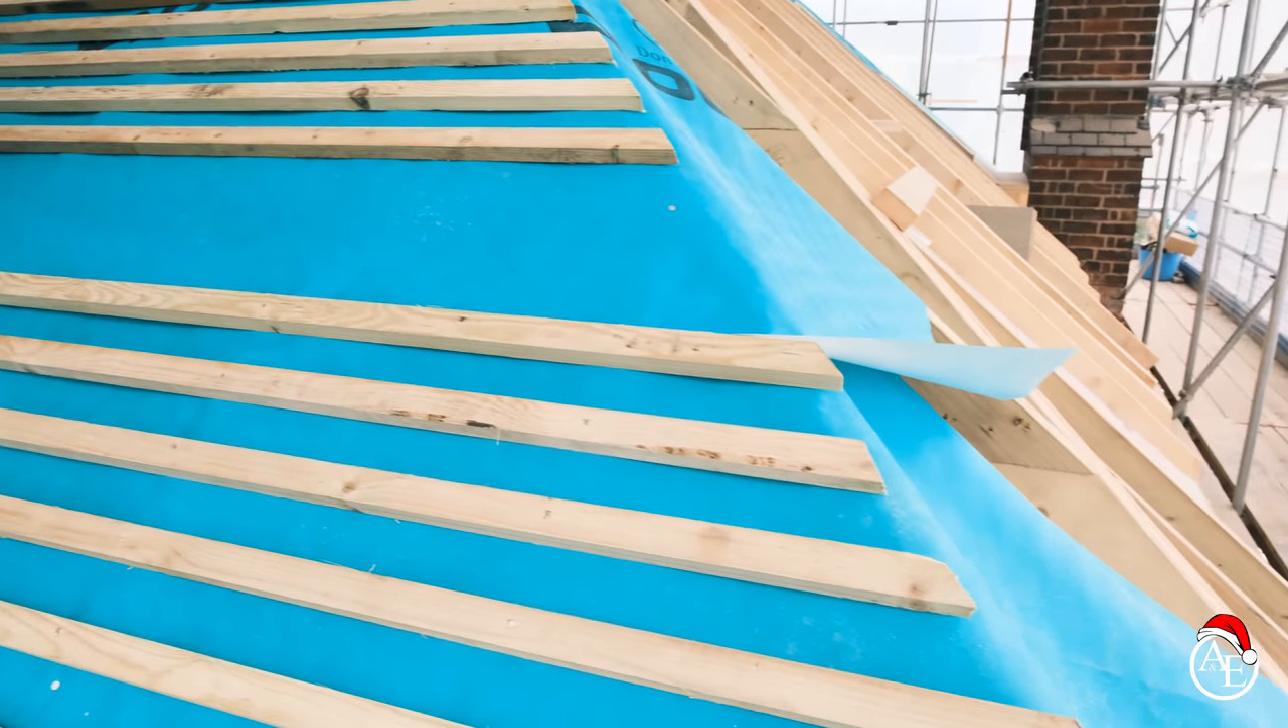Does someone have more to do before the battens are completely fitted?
Yes.